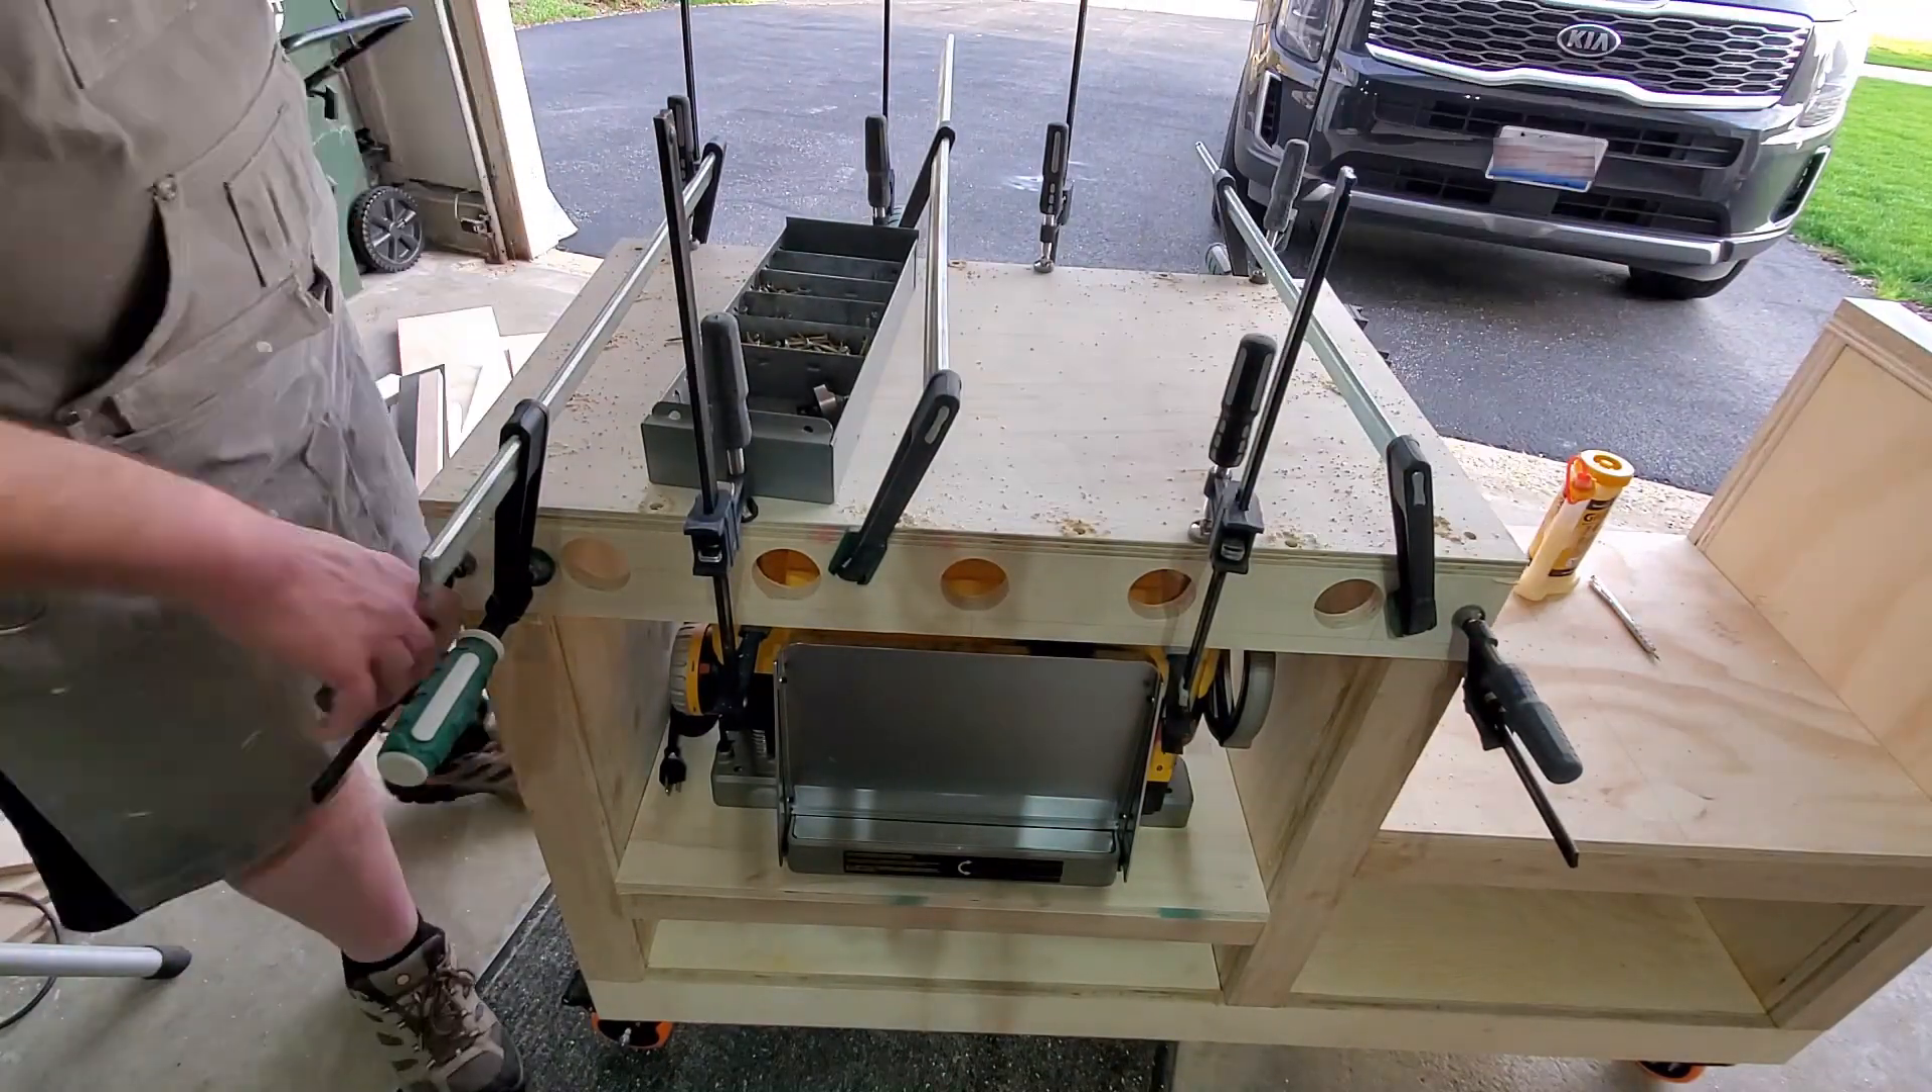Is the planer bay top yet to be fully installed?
Yes.